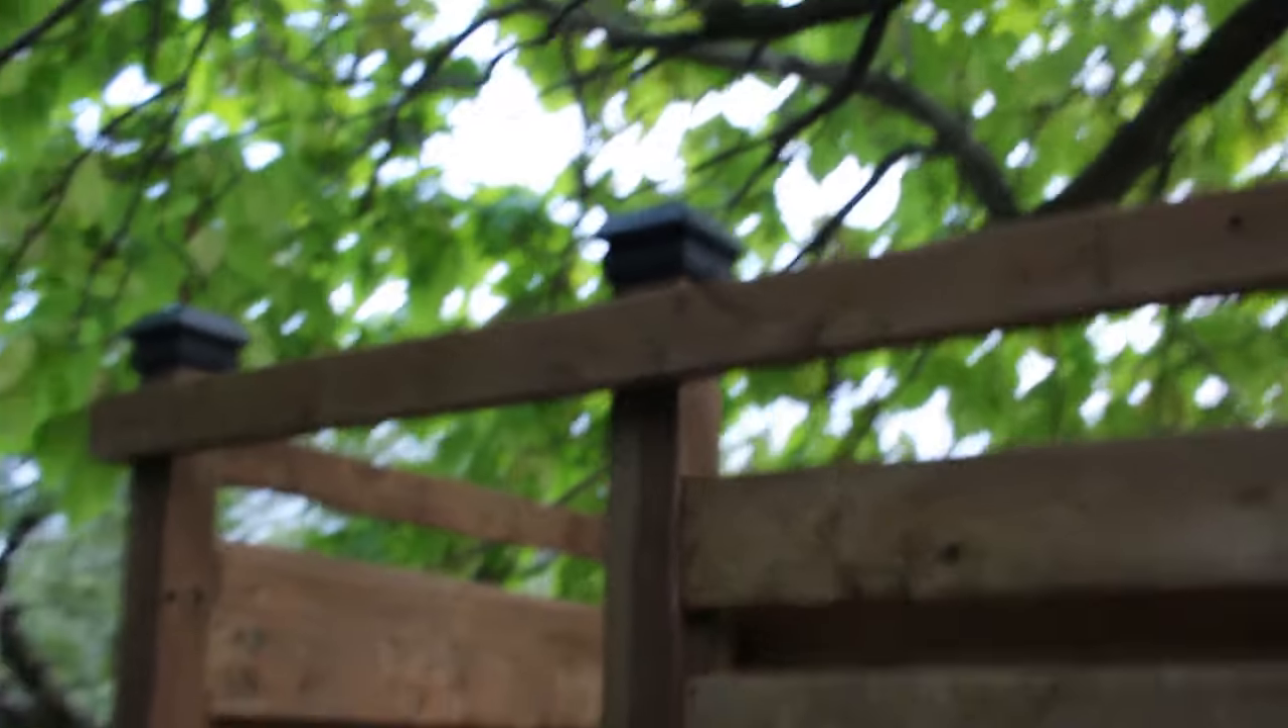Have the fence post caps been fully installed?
Yes.